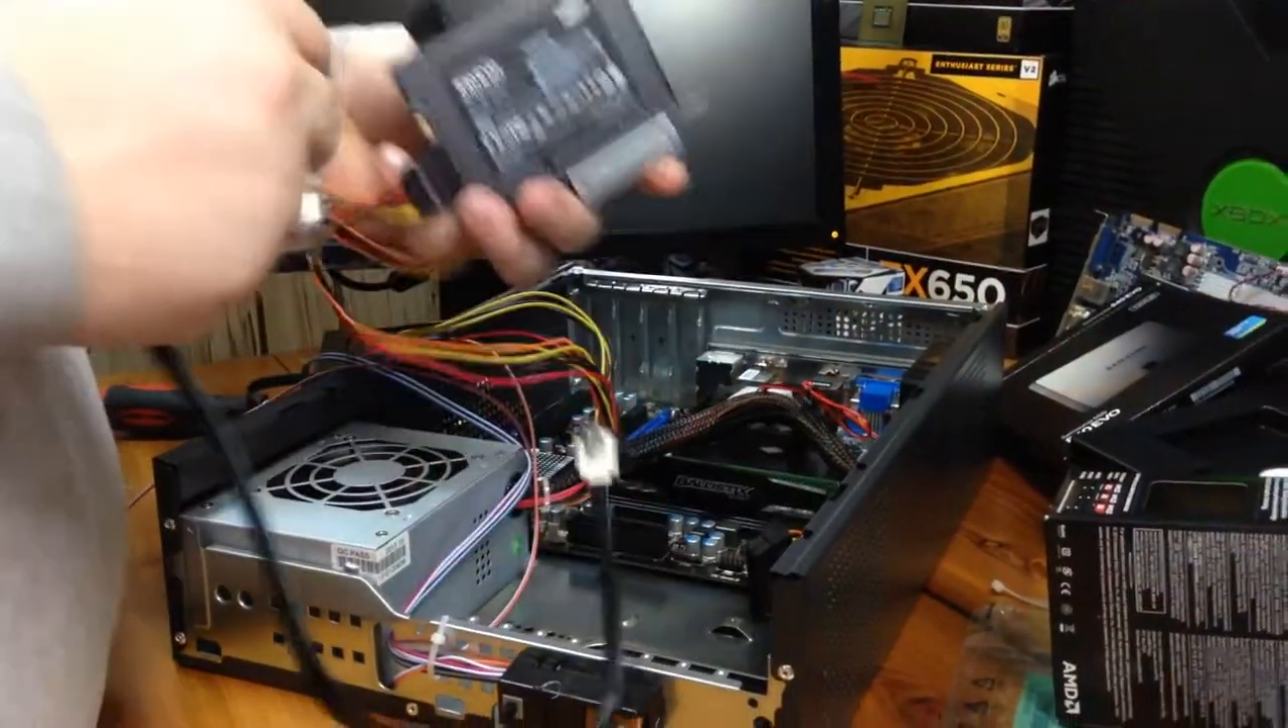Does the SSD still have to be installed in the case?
Yes.